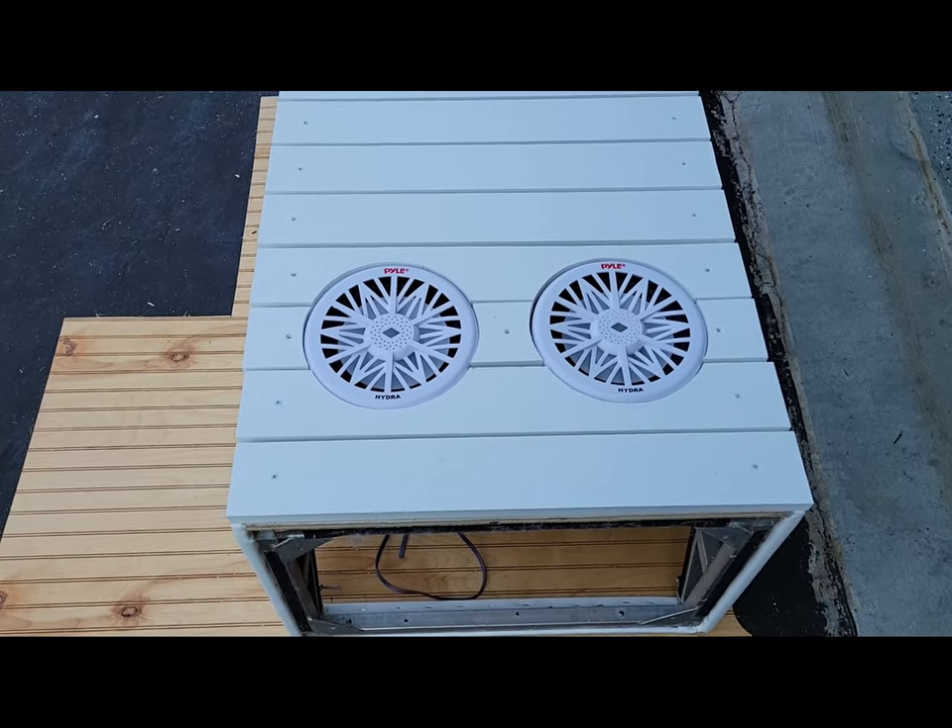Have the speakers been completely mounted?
Yes.